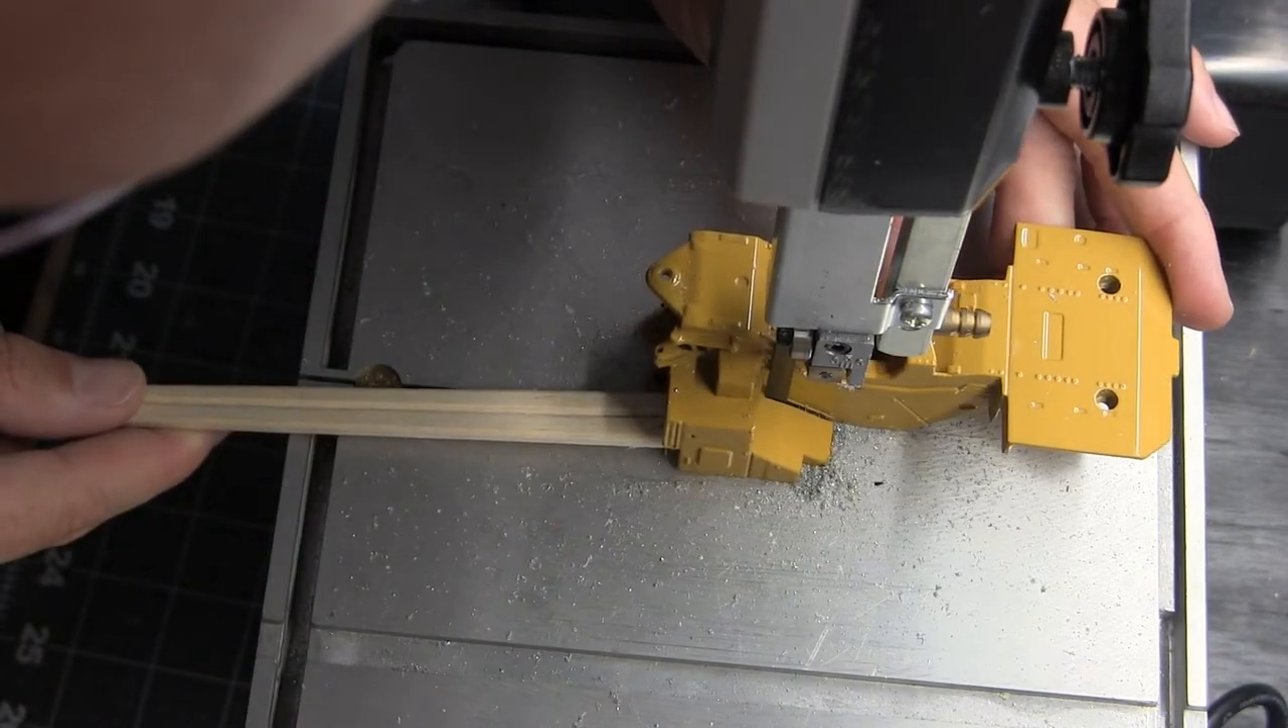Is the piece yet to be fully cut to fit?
Yes.